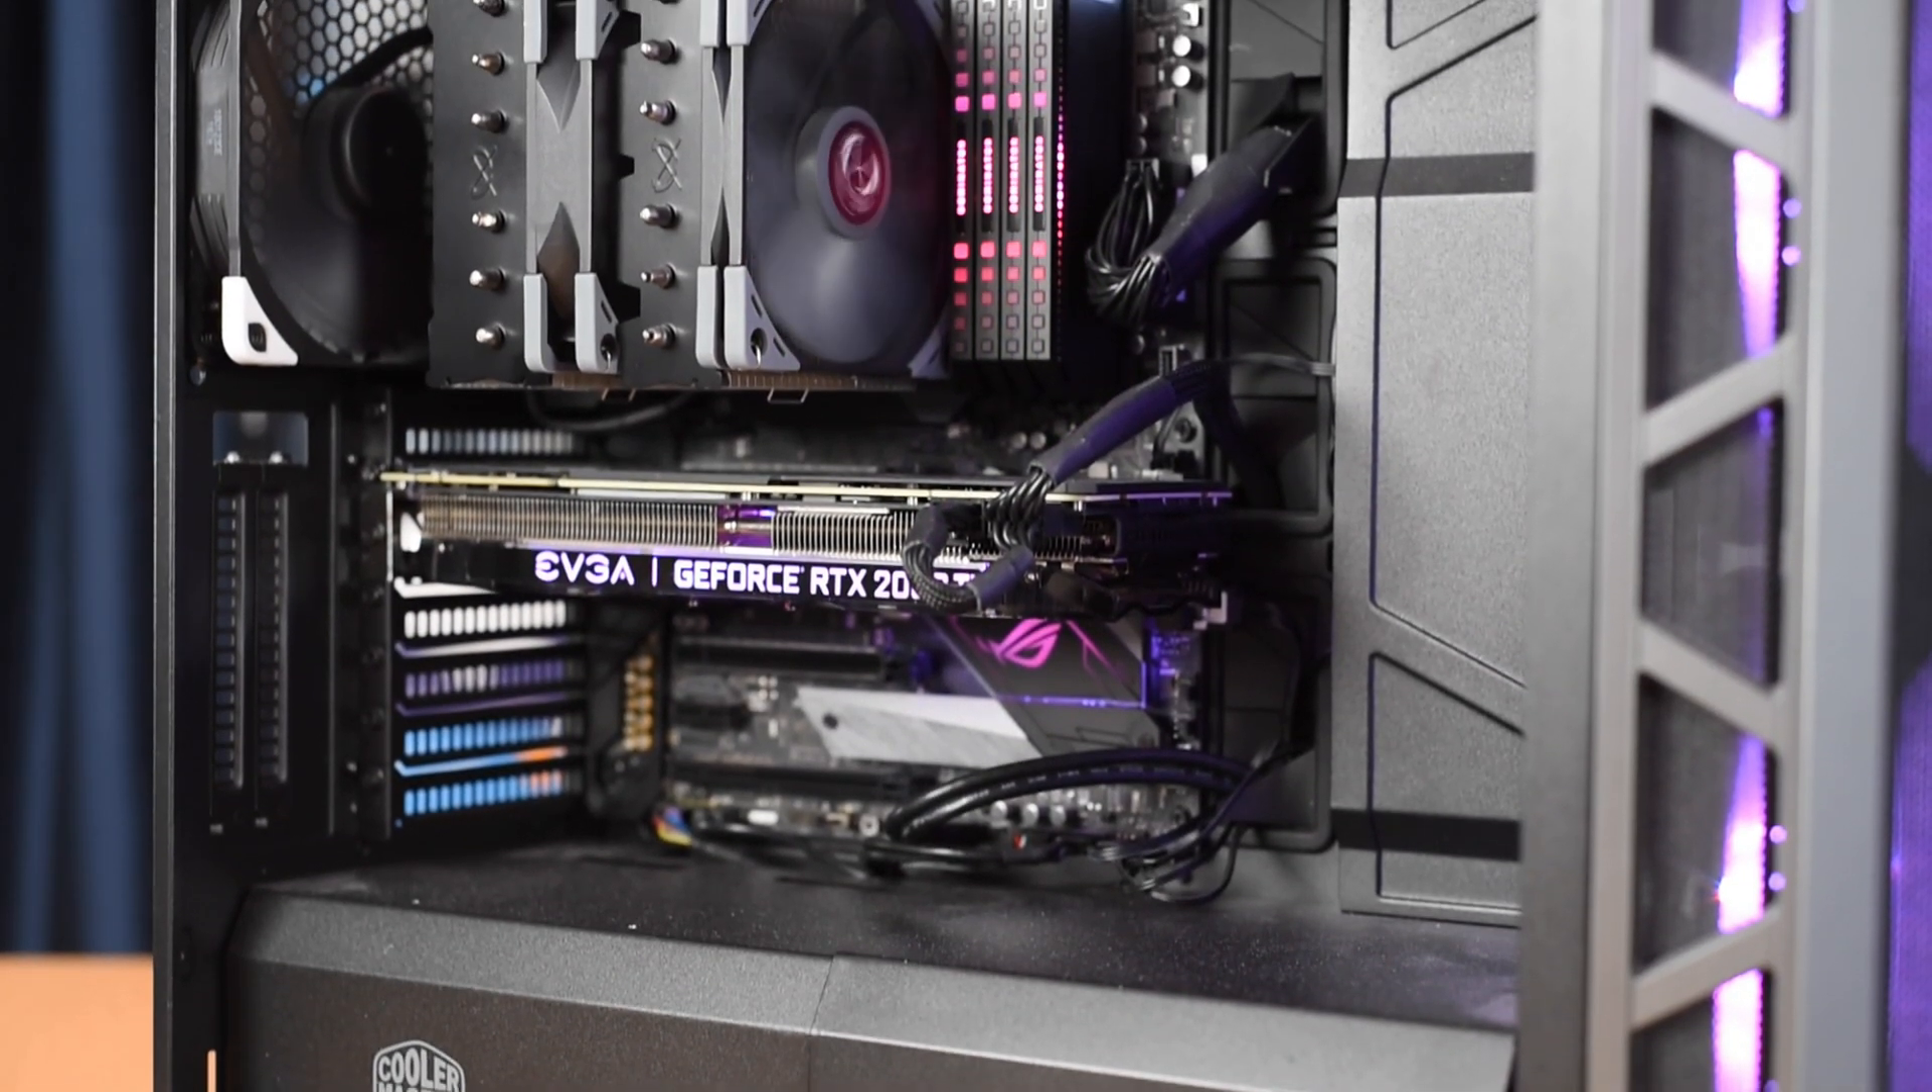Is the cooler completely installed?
Yes.